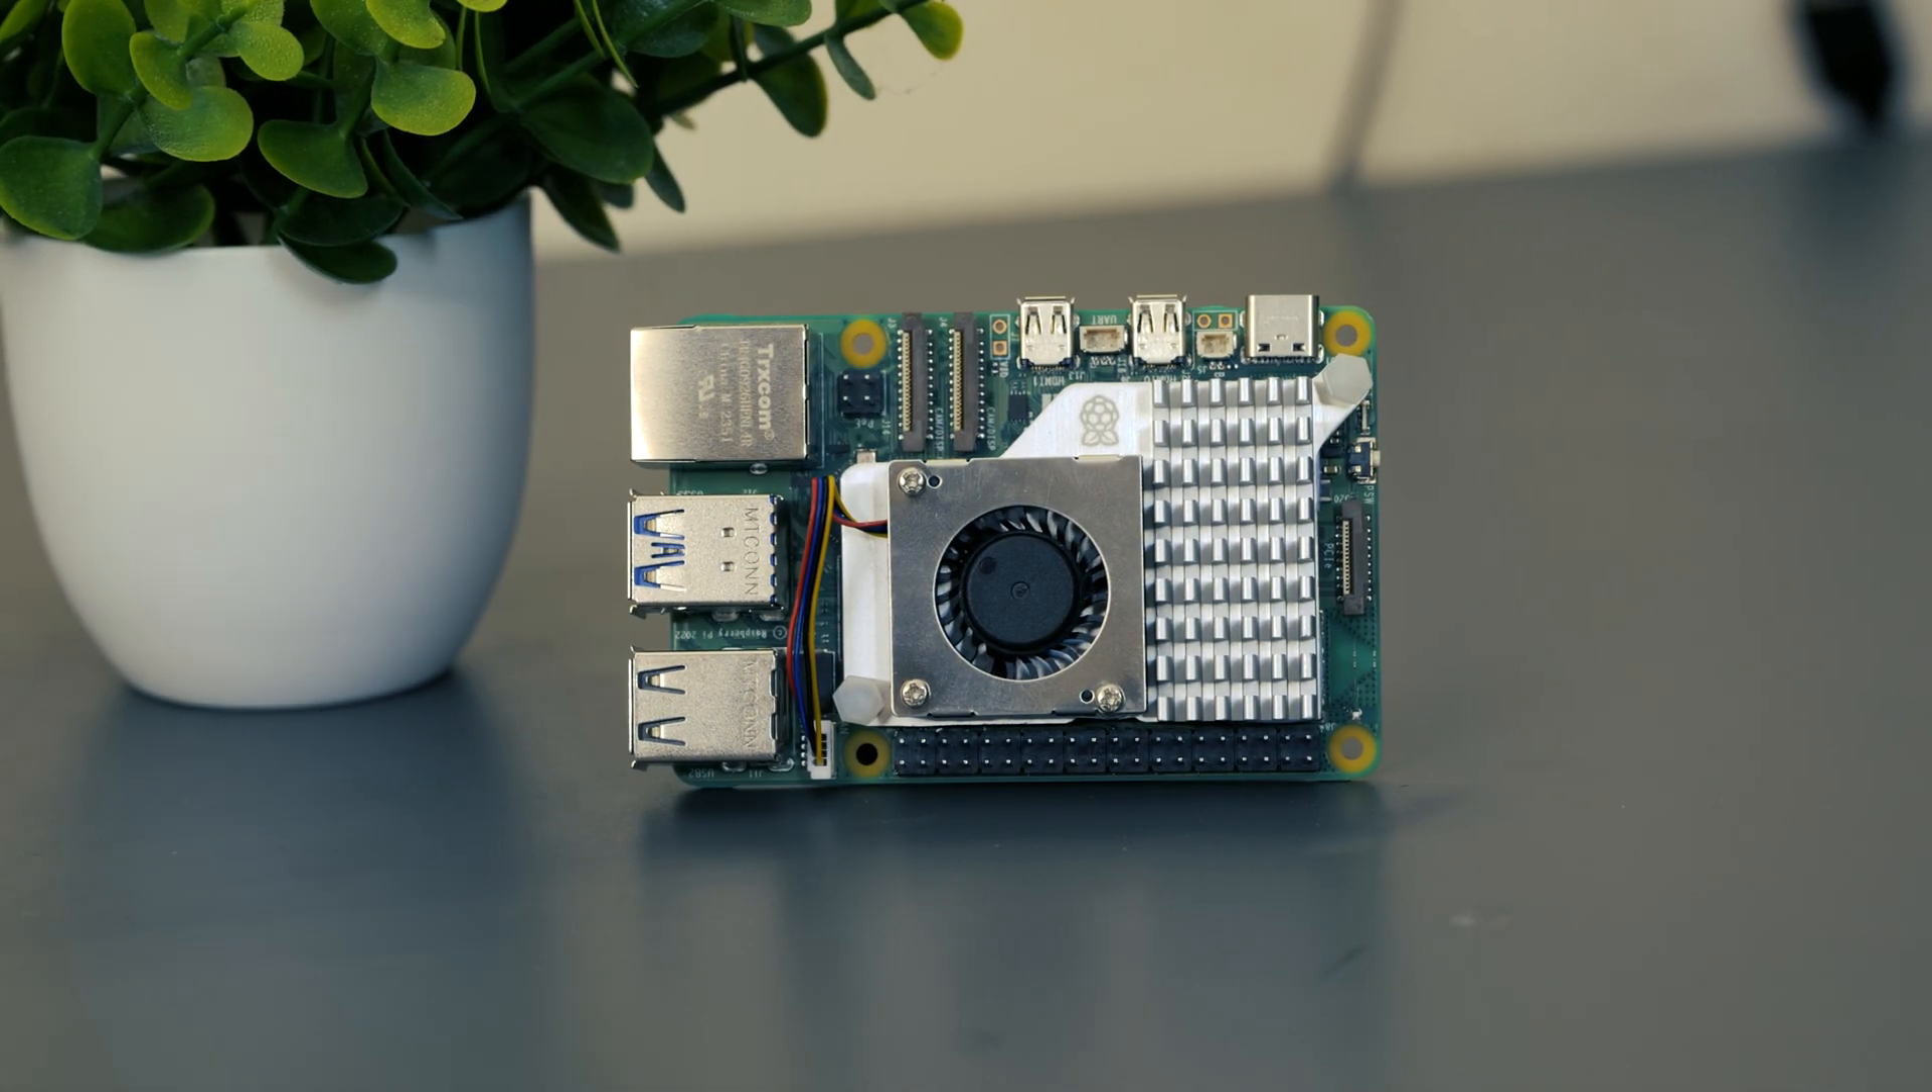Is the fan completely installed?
Yes.